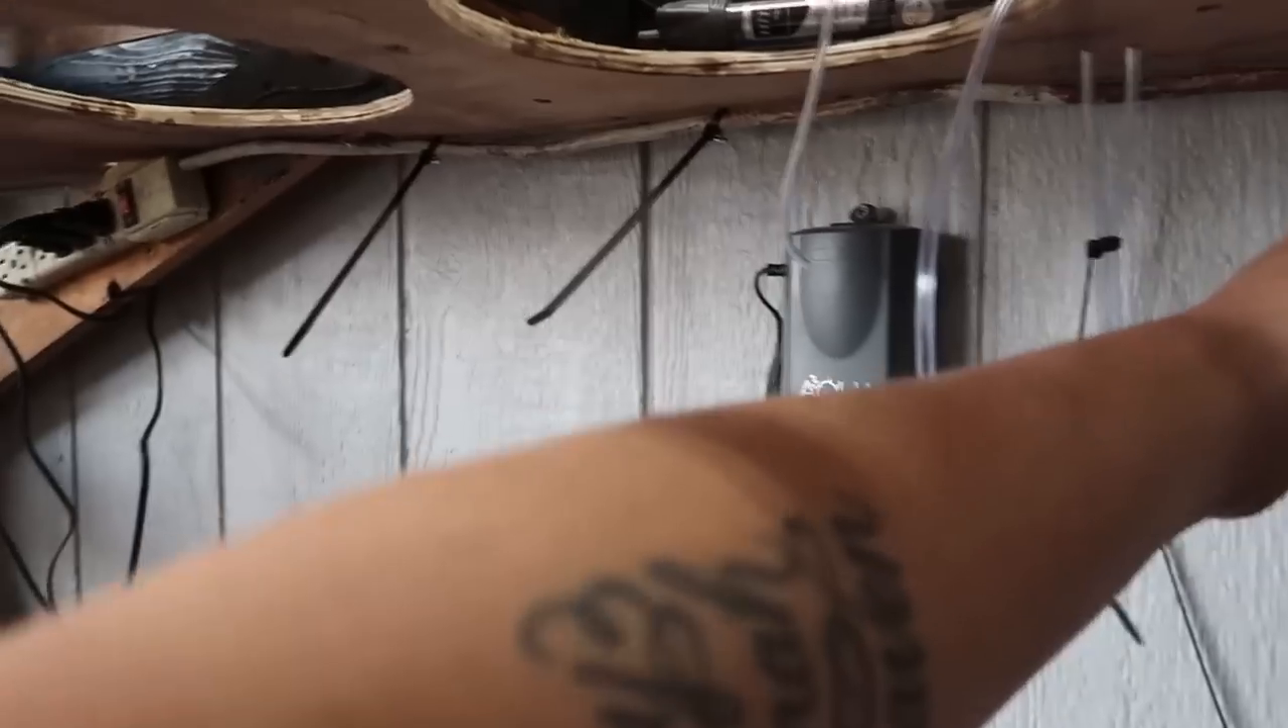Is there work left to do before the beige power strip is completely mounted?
No.